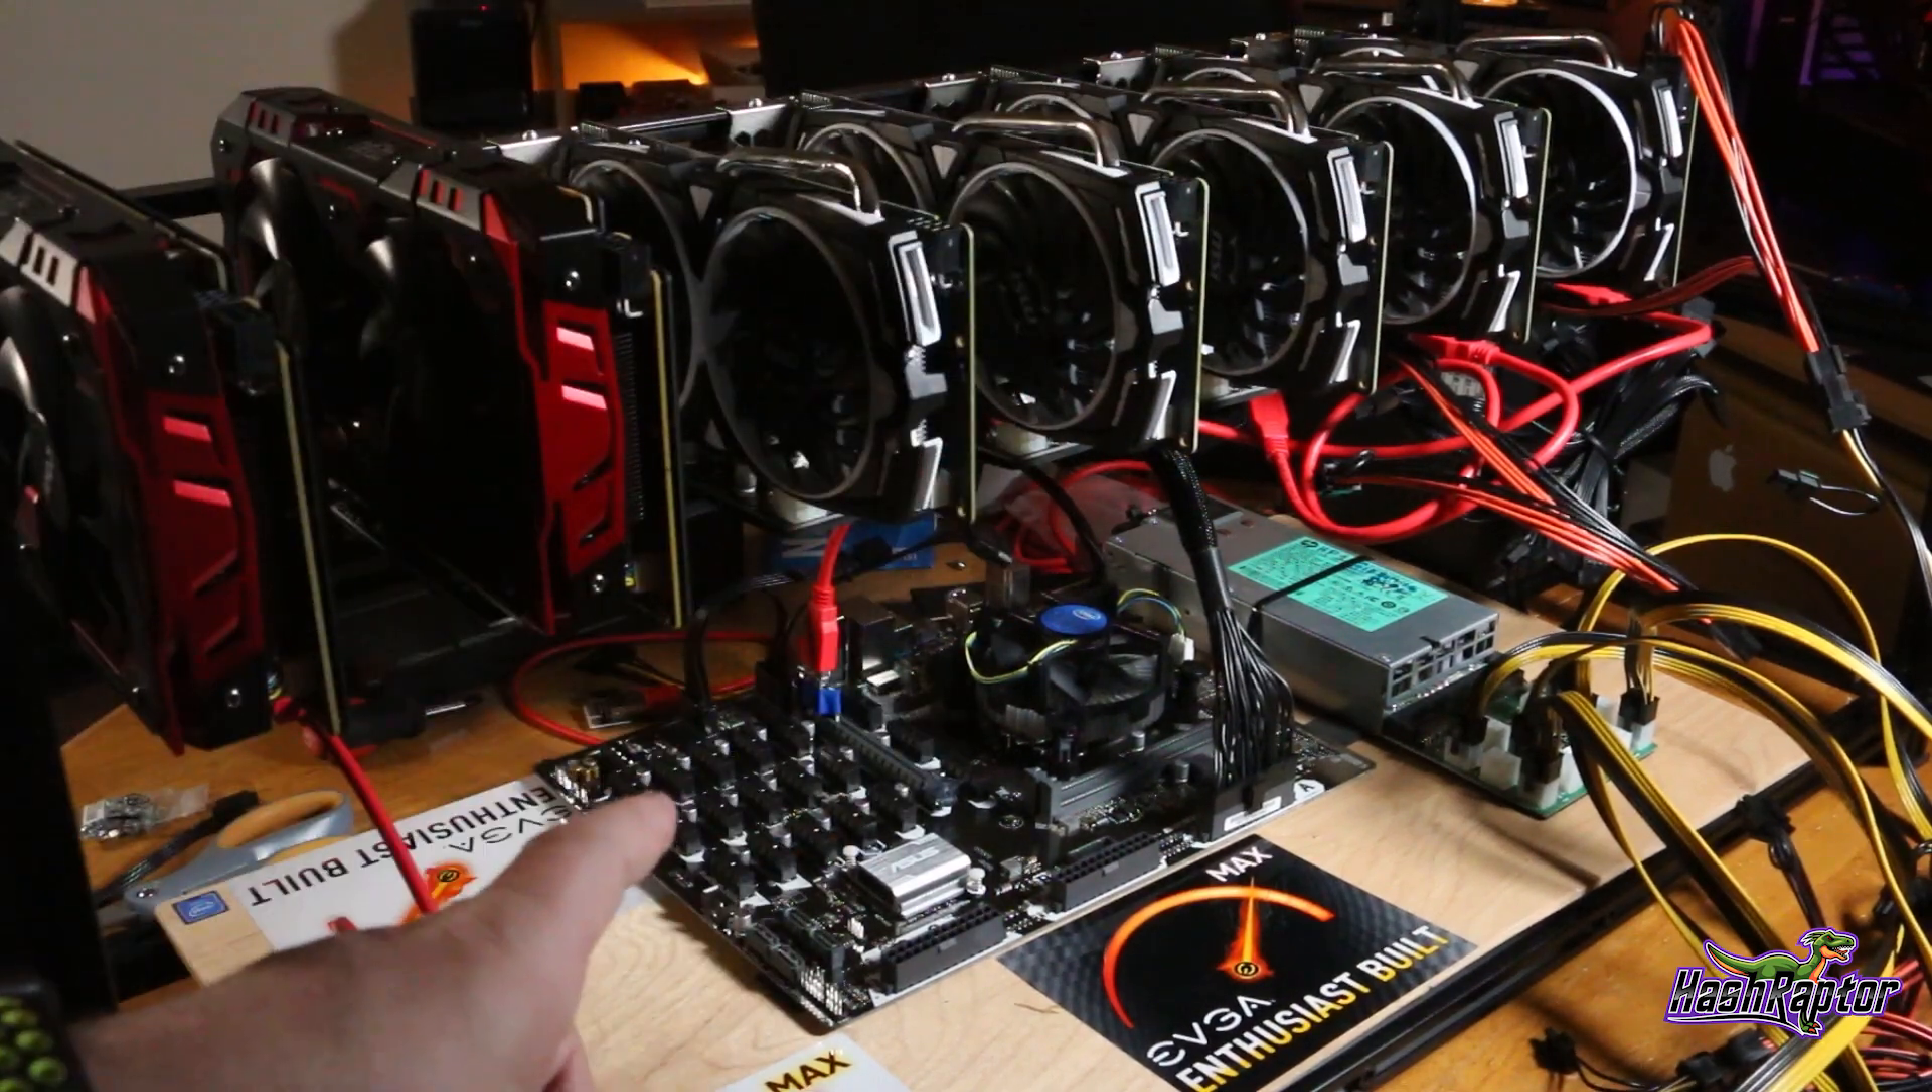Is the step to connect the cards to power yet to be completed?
Yes.